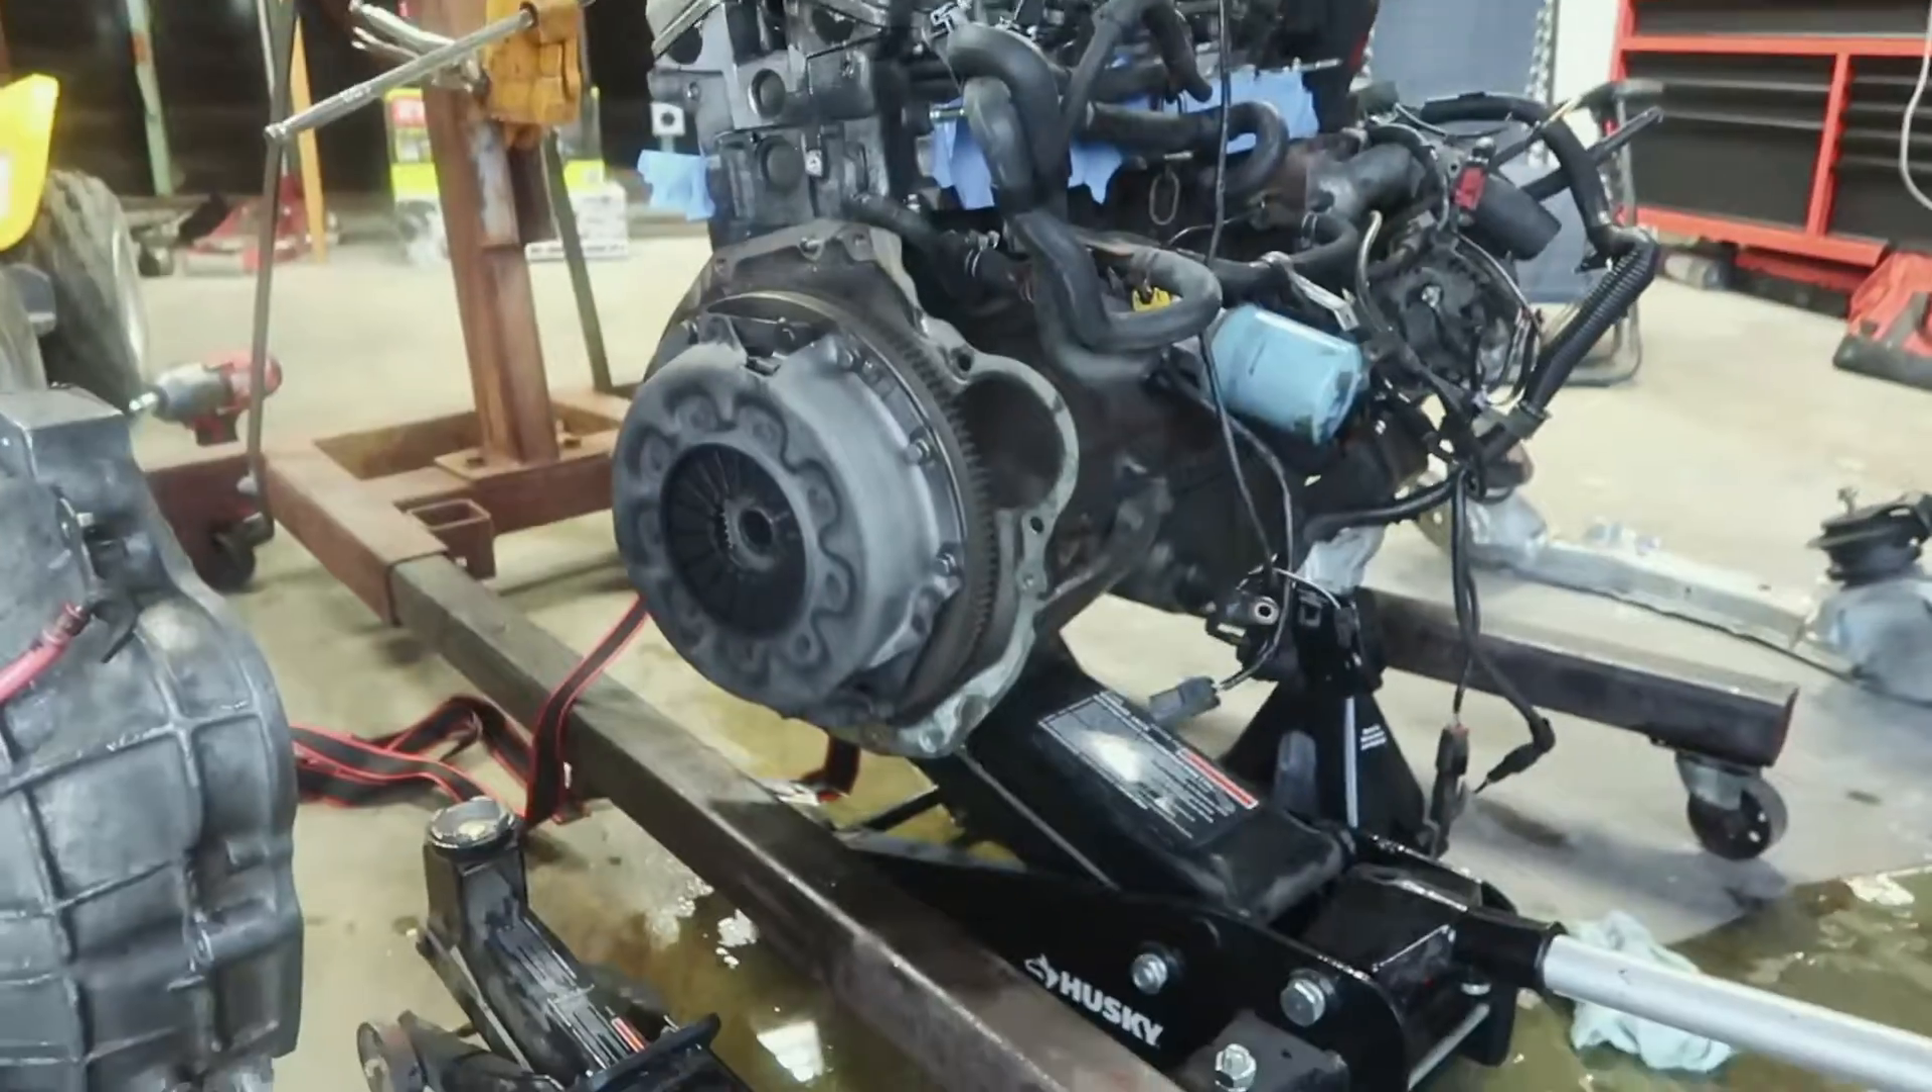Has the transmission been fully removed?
Yes.